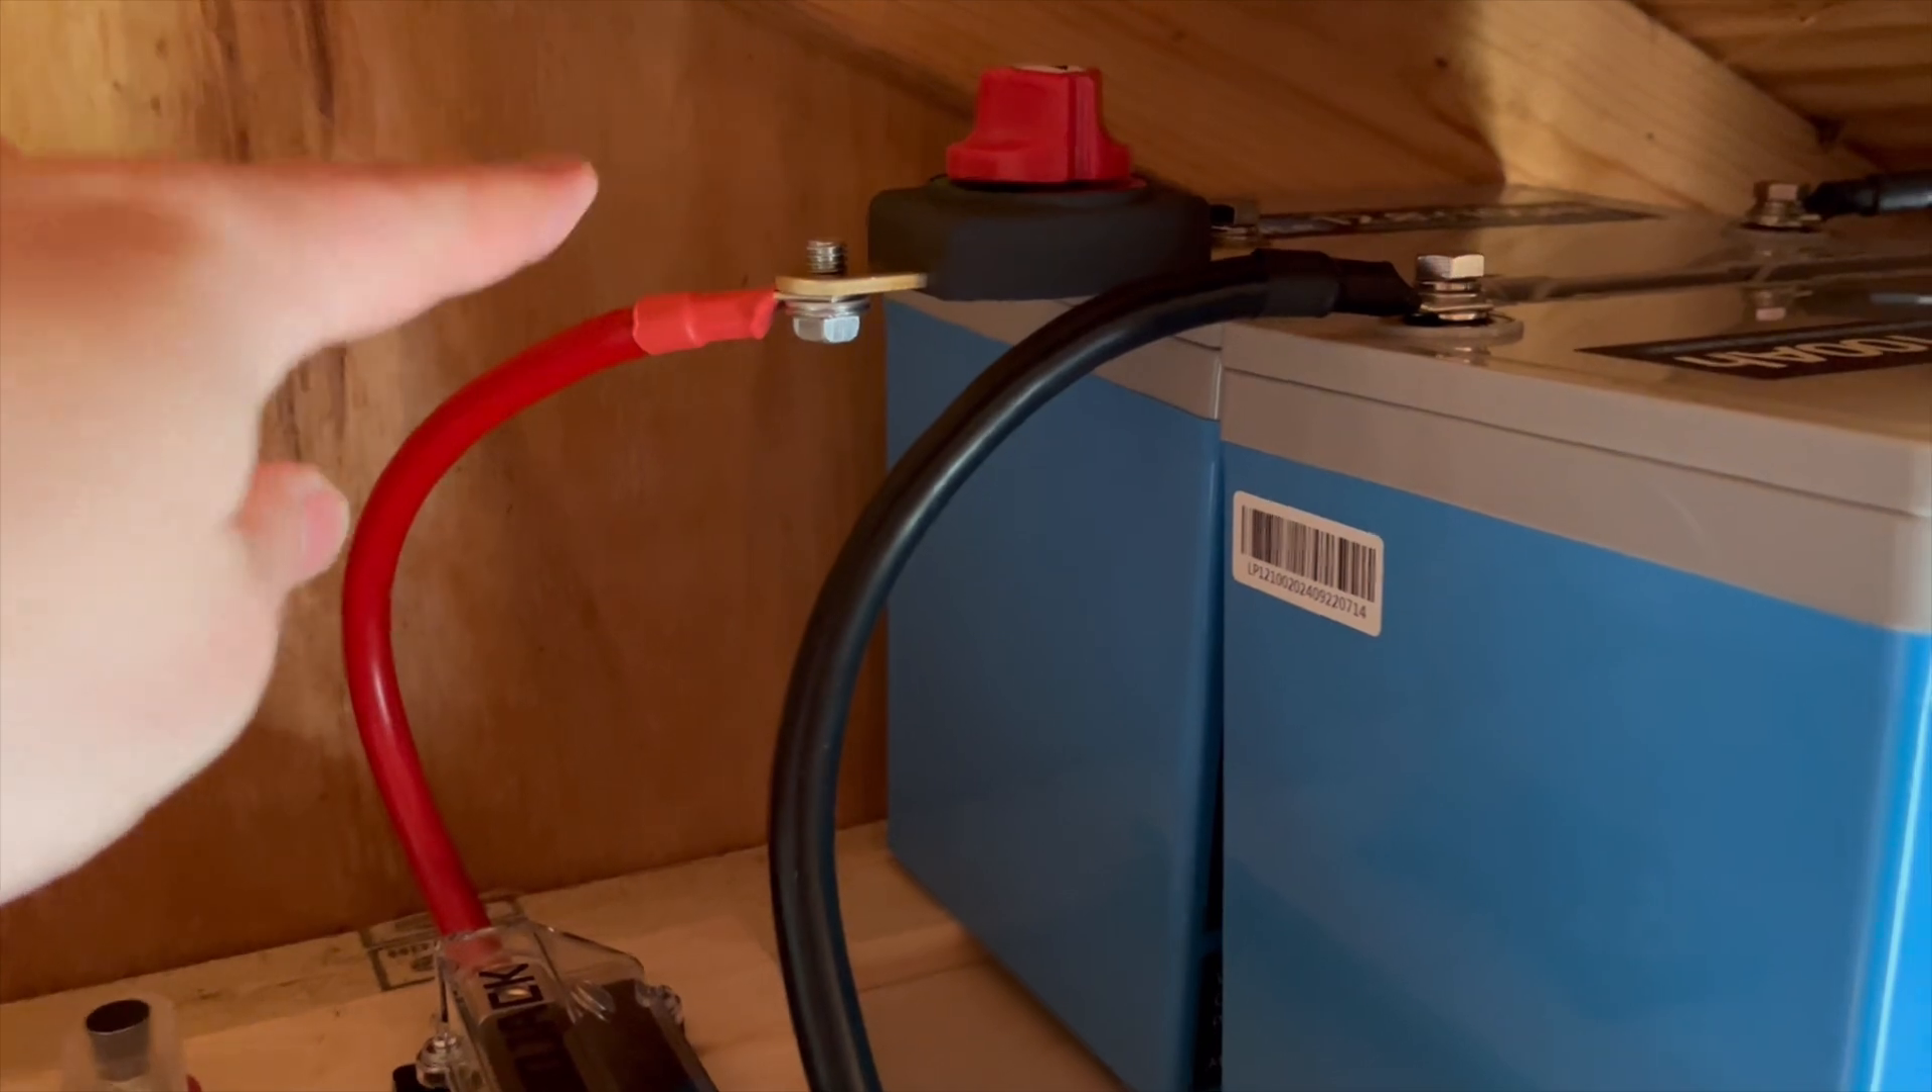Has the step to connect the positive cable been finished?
Yes.